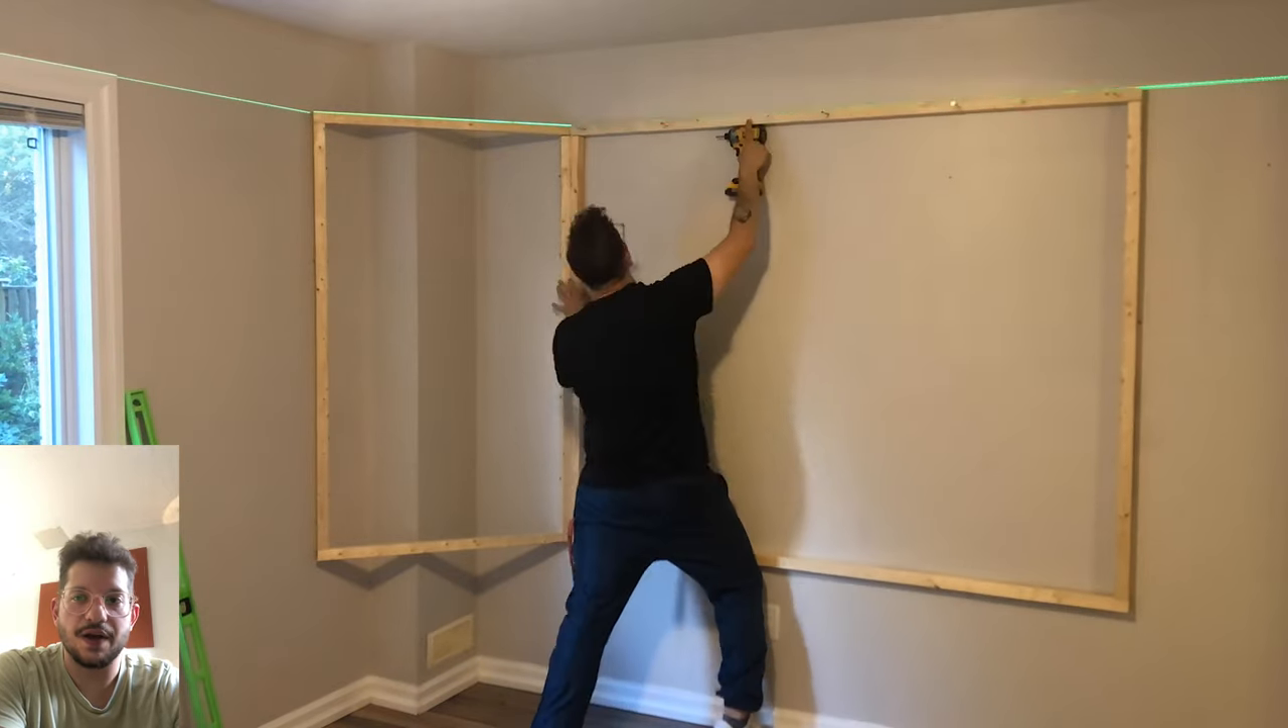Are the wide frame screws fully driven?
No.